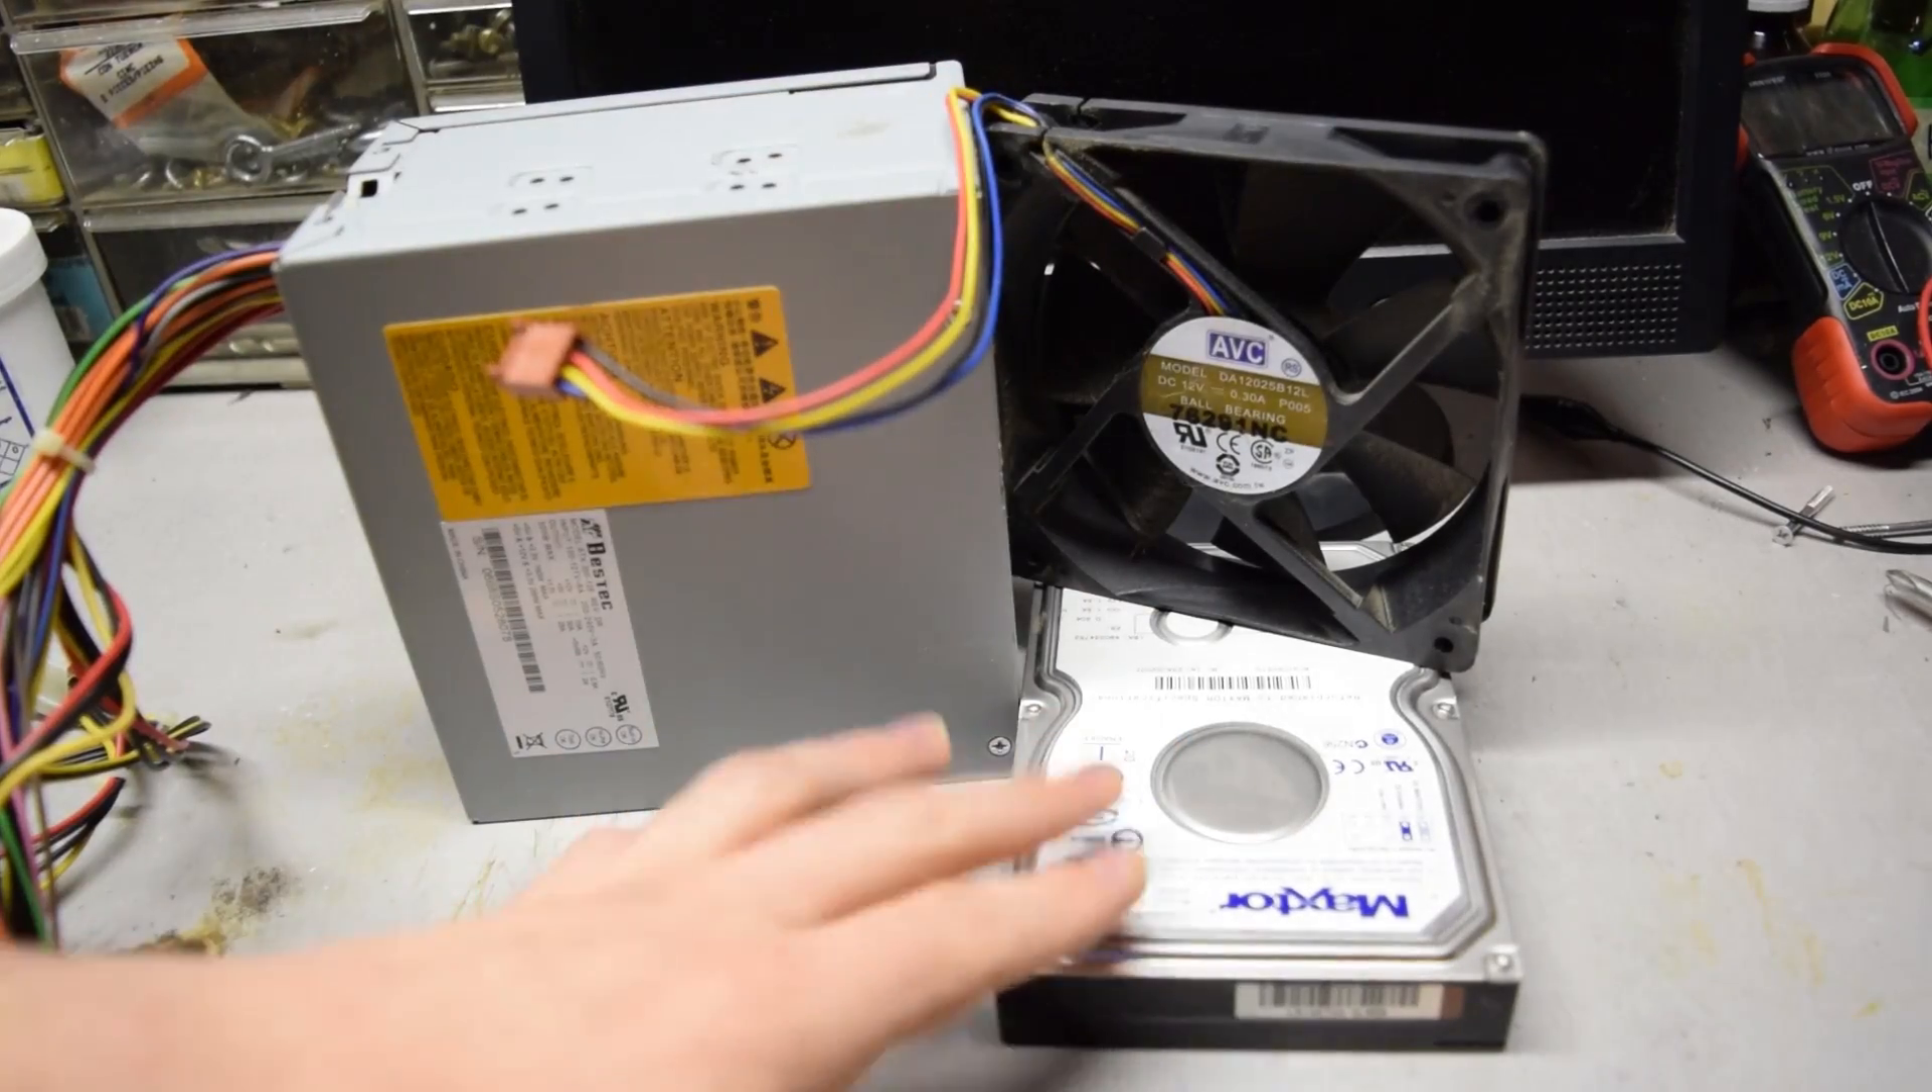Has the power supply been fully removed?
Yes.